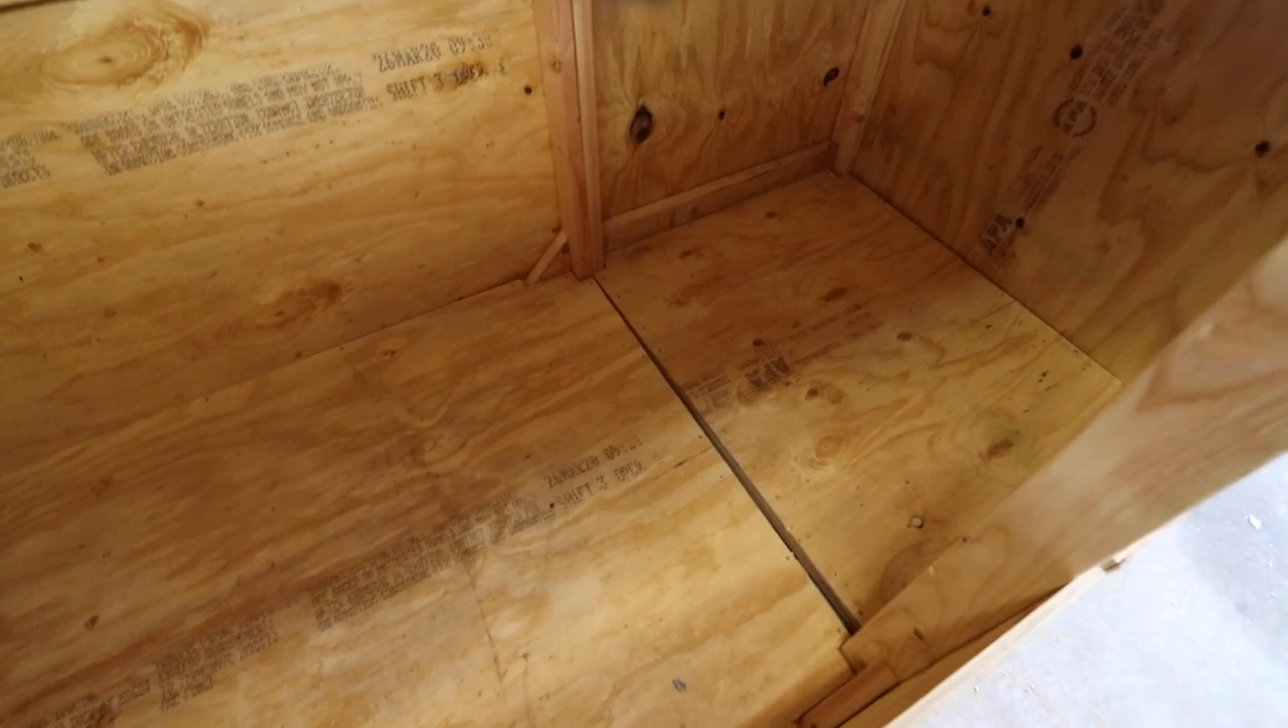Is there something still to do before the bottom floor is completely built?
No.